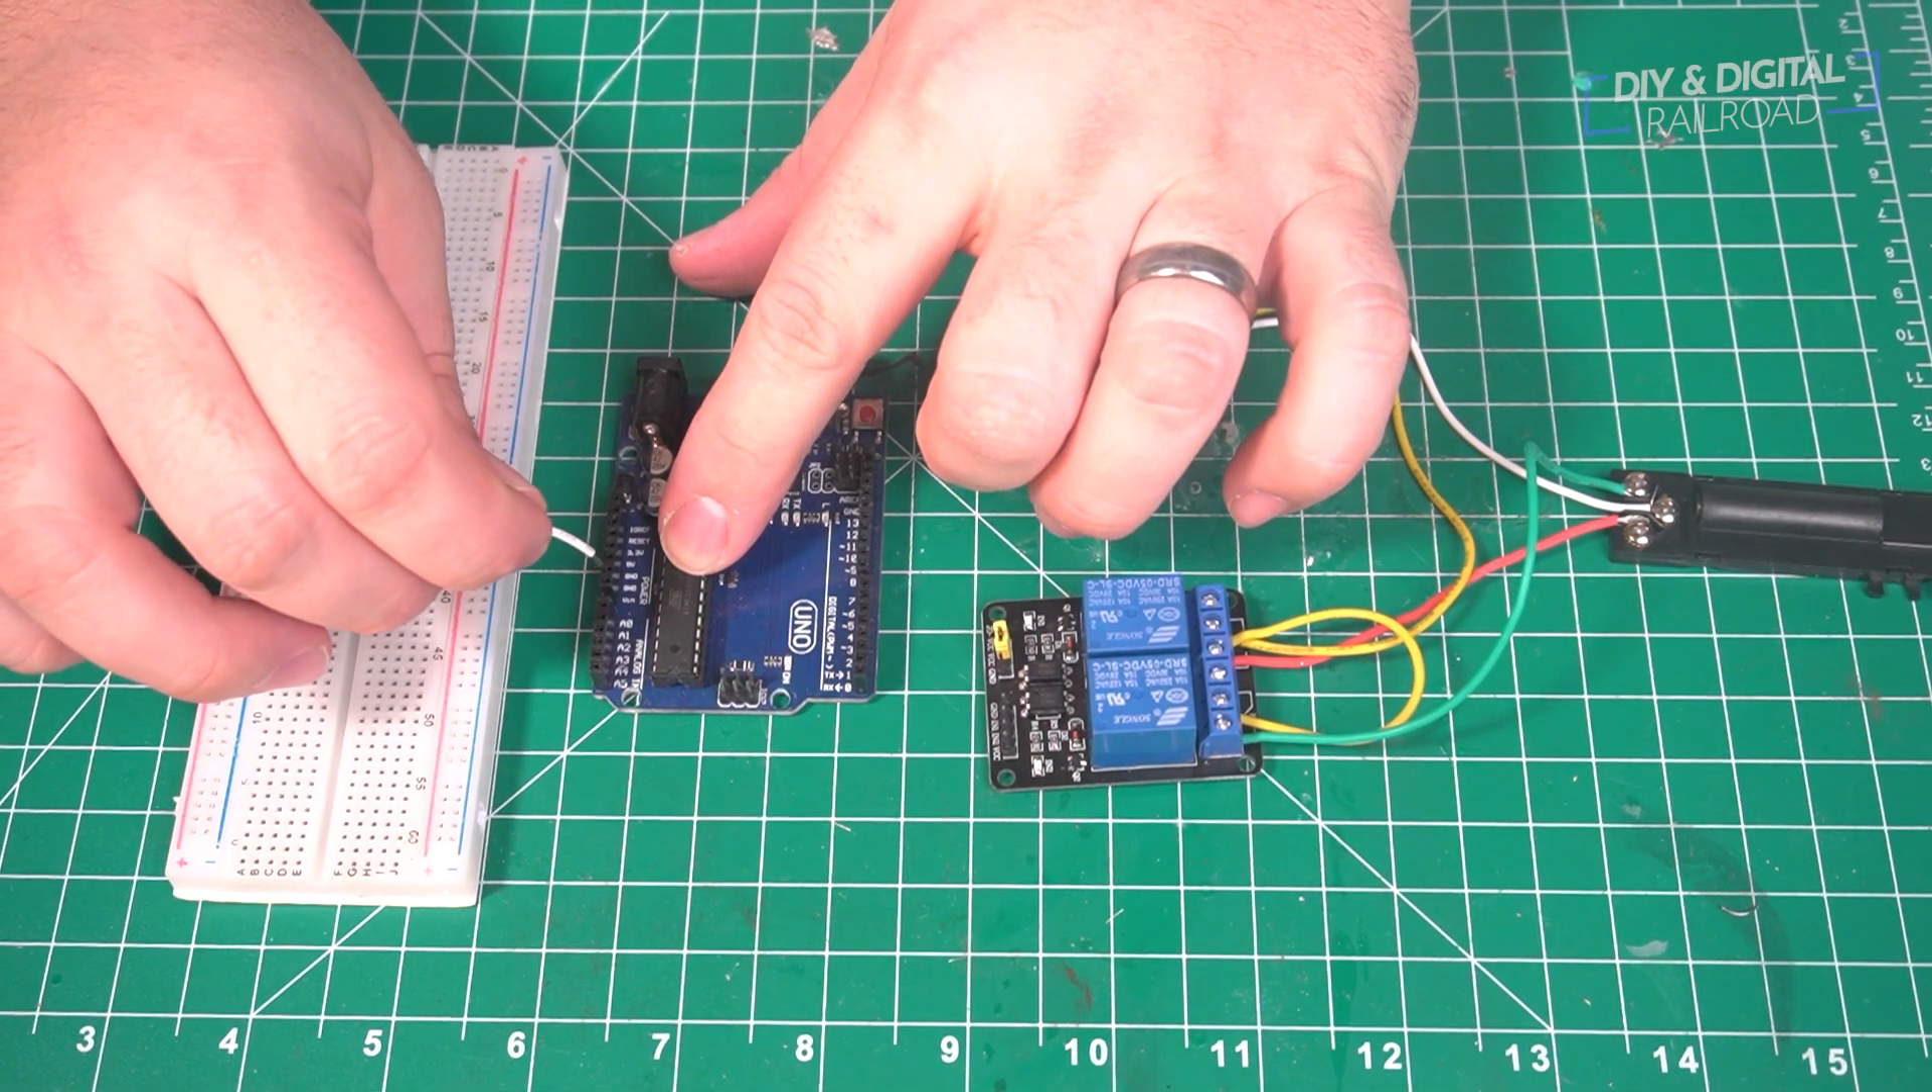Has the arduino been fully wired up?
No.